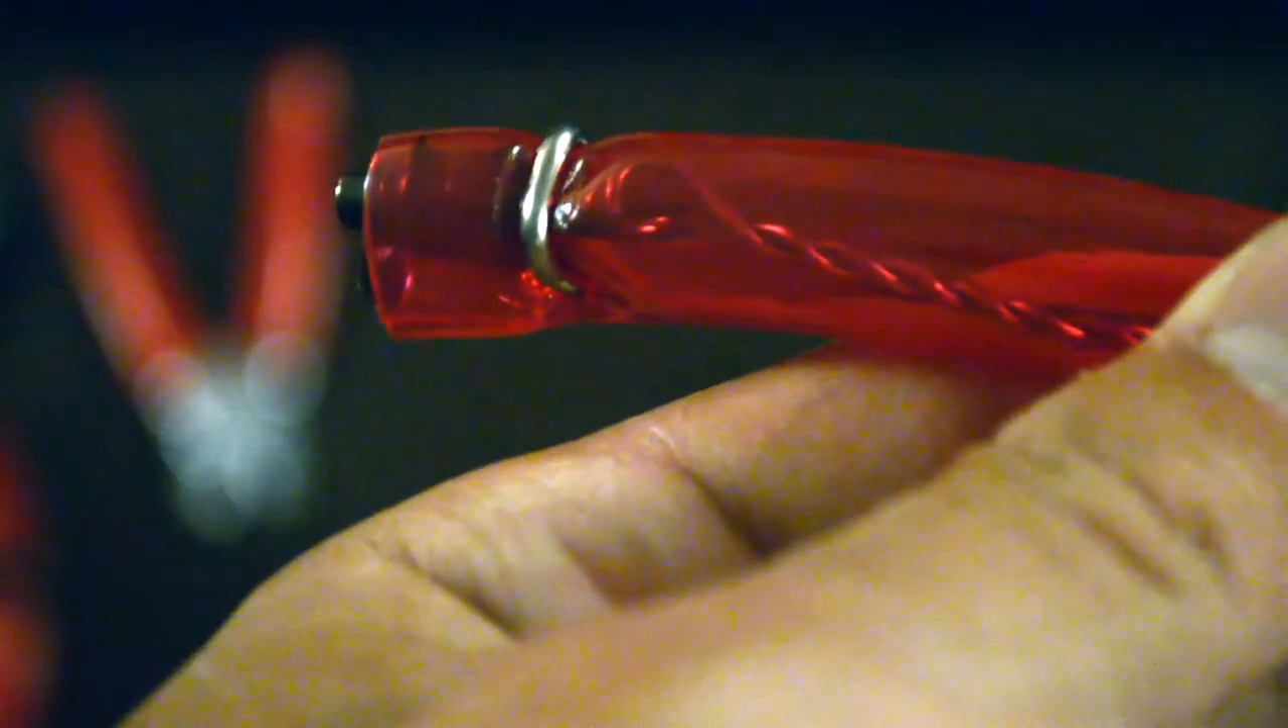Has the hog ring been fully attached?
Yes.